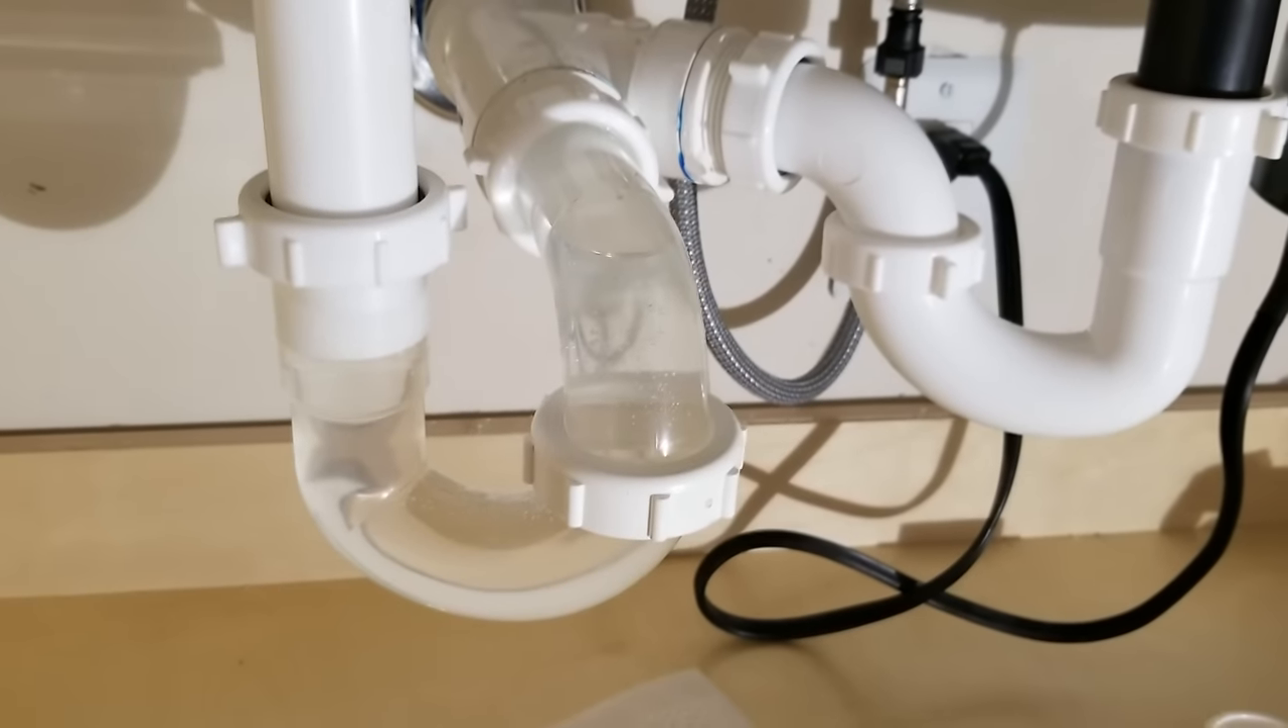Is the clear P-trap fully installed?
Yes.